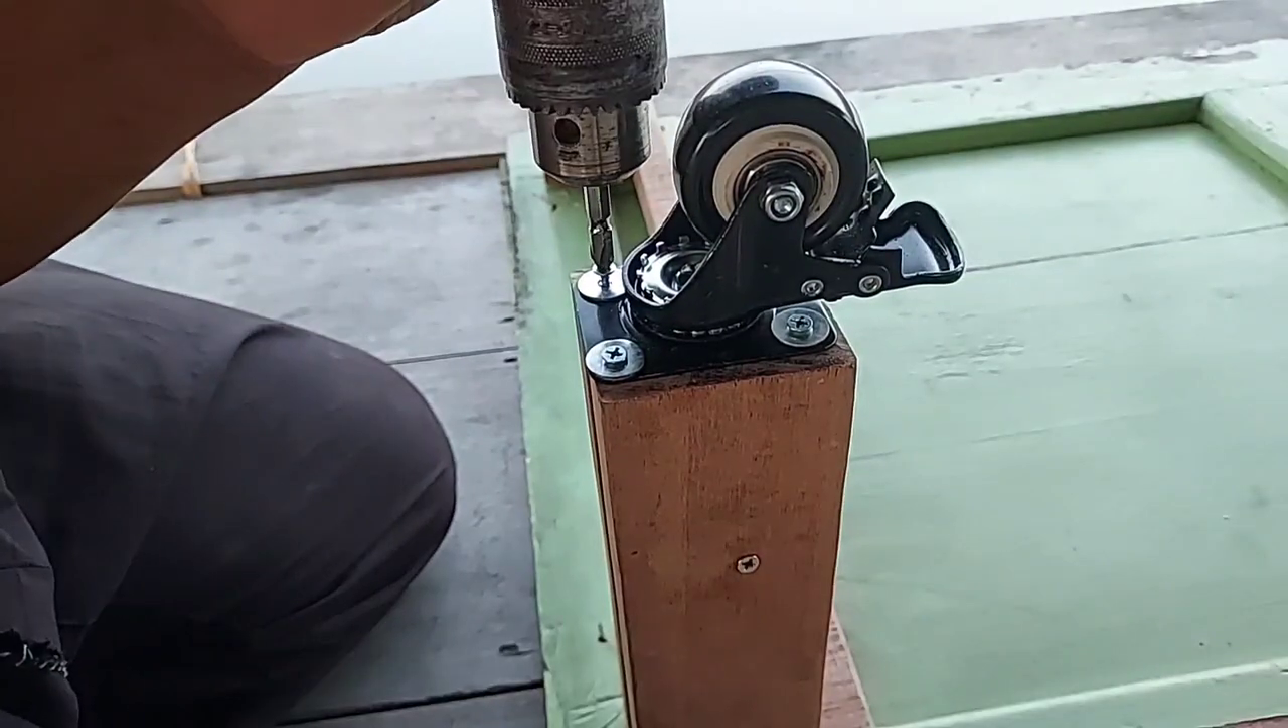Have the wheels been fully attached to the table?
No.